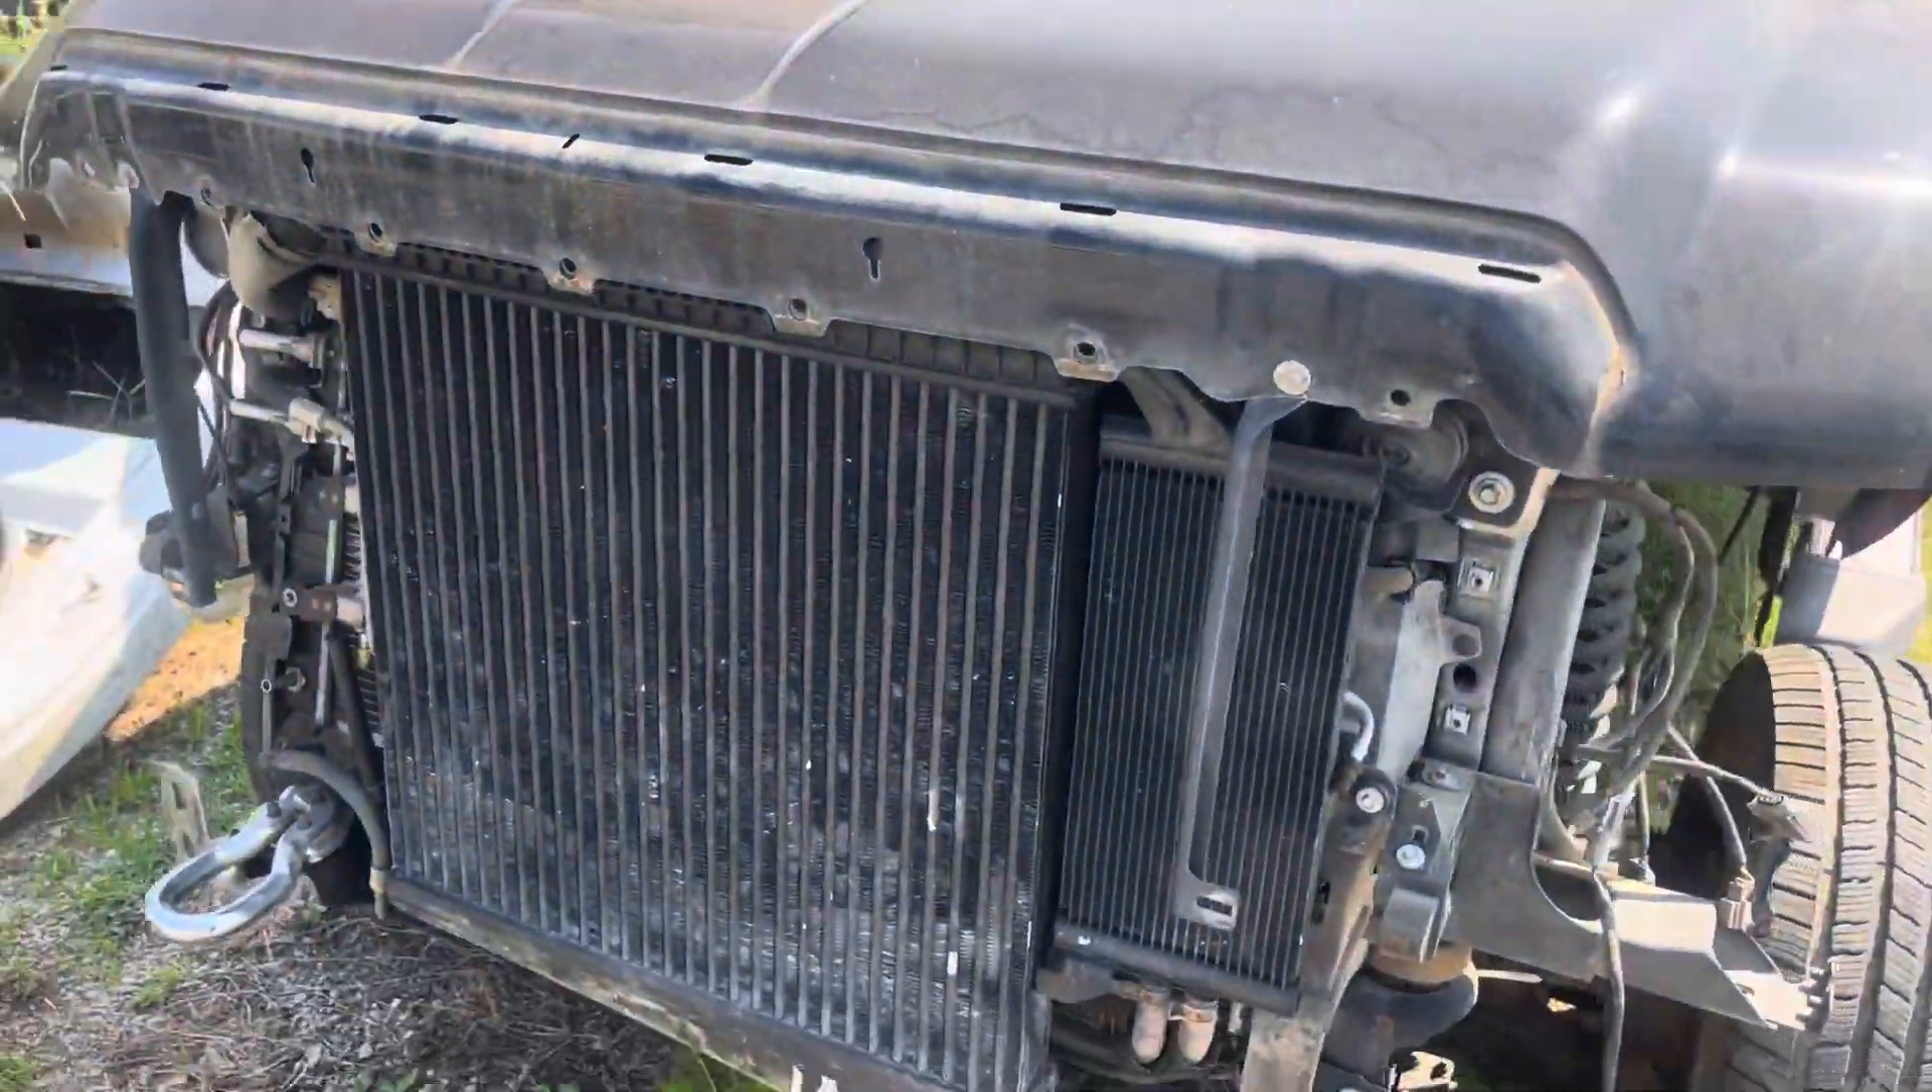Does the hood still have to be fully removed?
Yes.